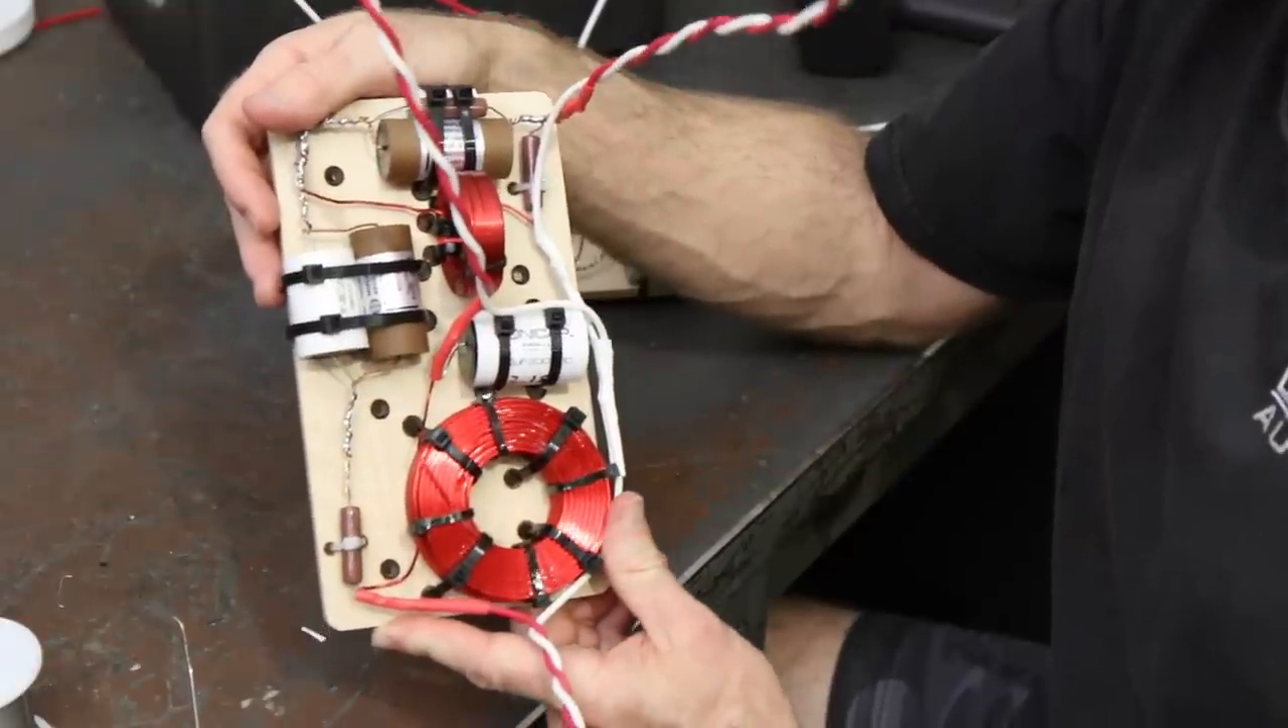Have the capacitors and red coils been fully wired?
Yes.